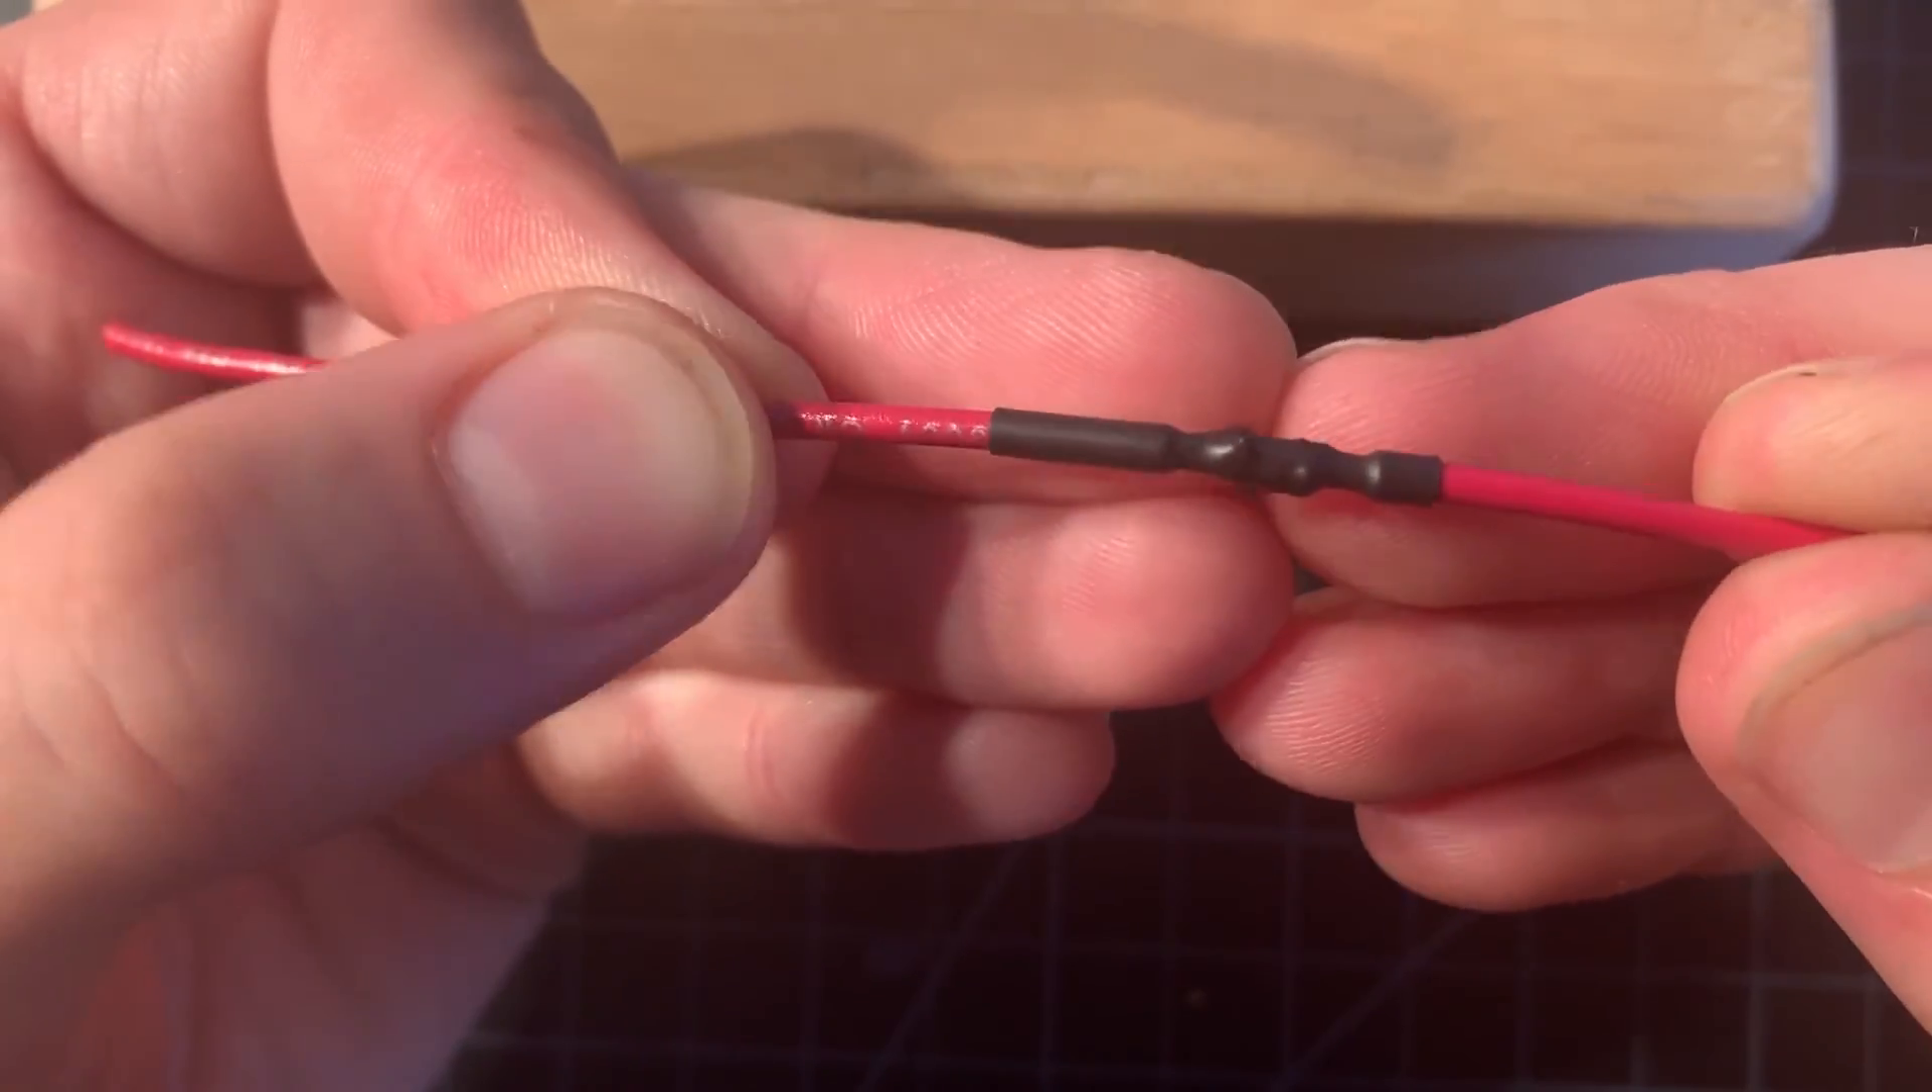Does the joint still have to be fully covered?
No.